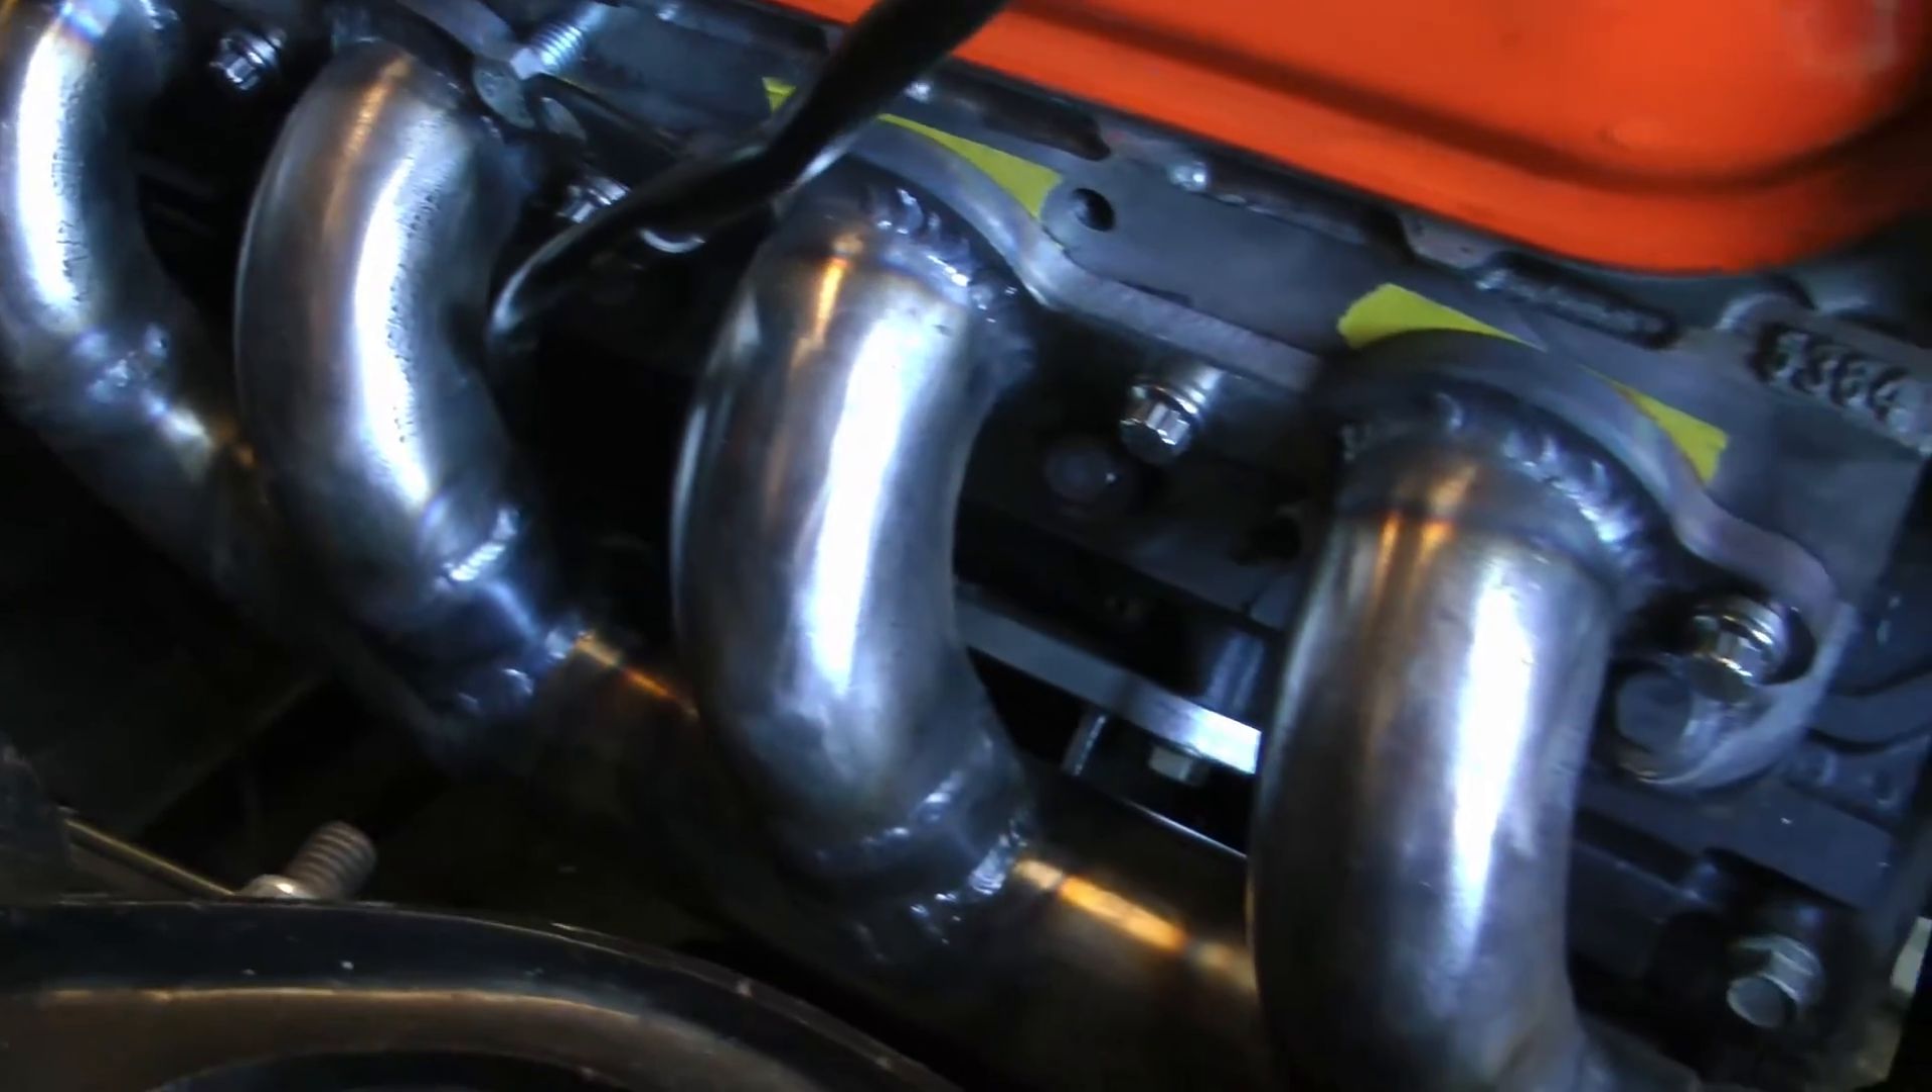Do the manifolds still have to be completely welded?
No.